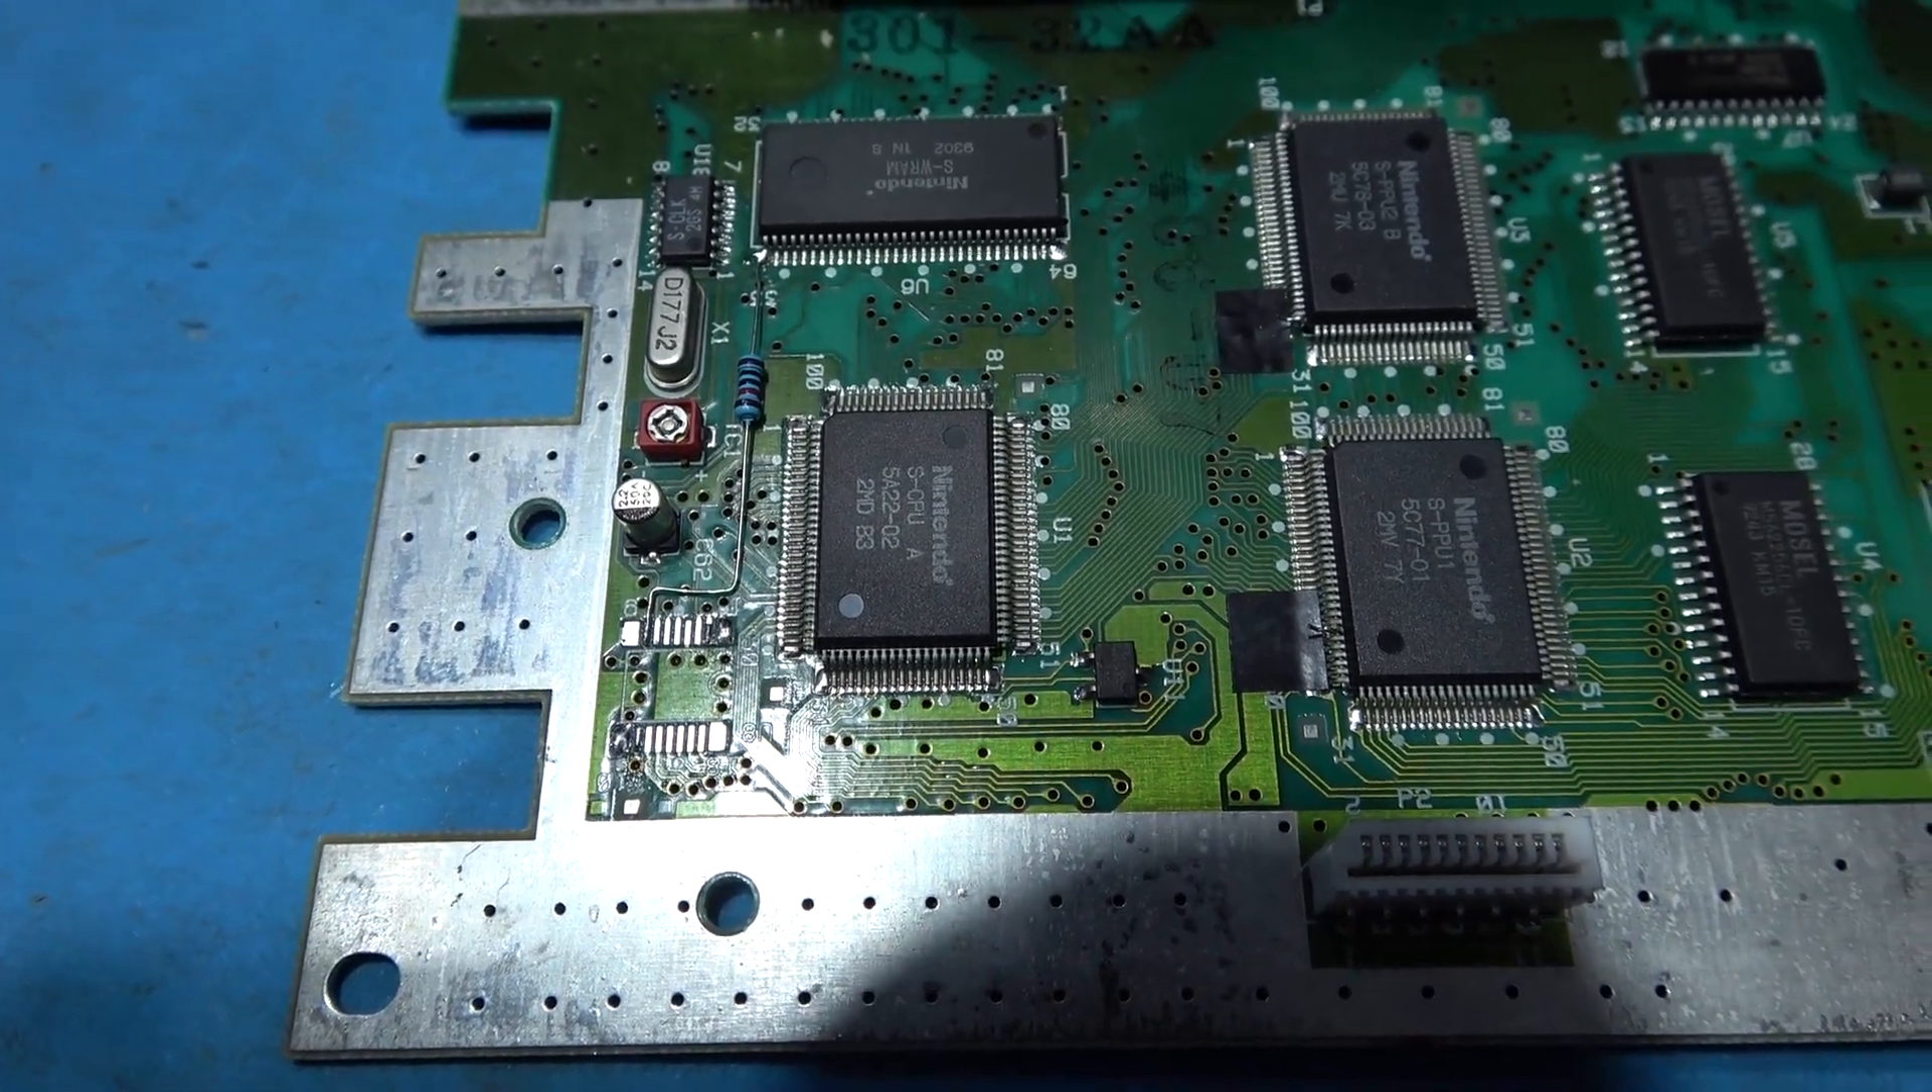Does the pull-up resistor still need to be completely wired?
No.